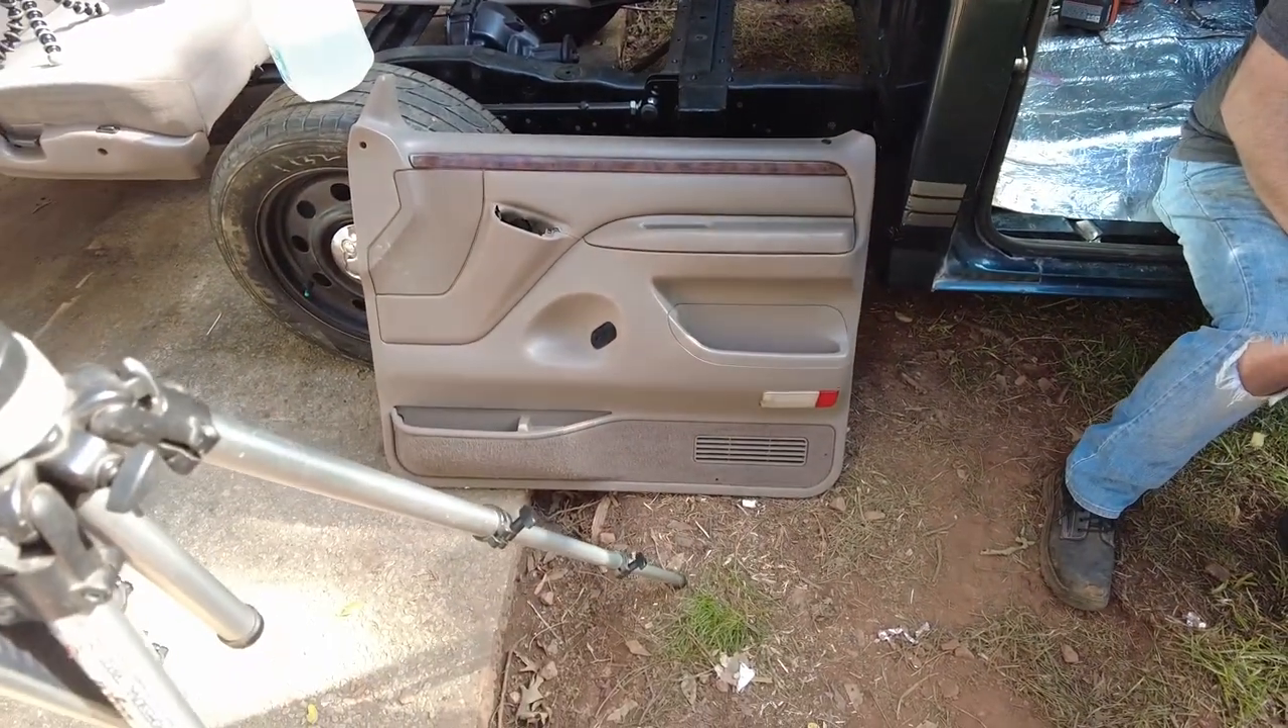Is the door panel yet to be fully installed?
Yes.